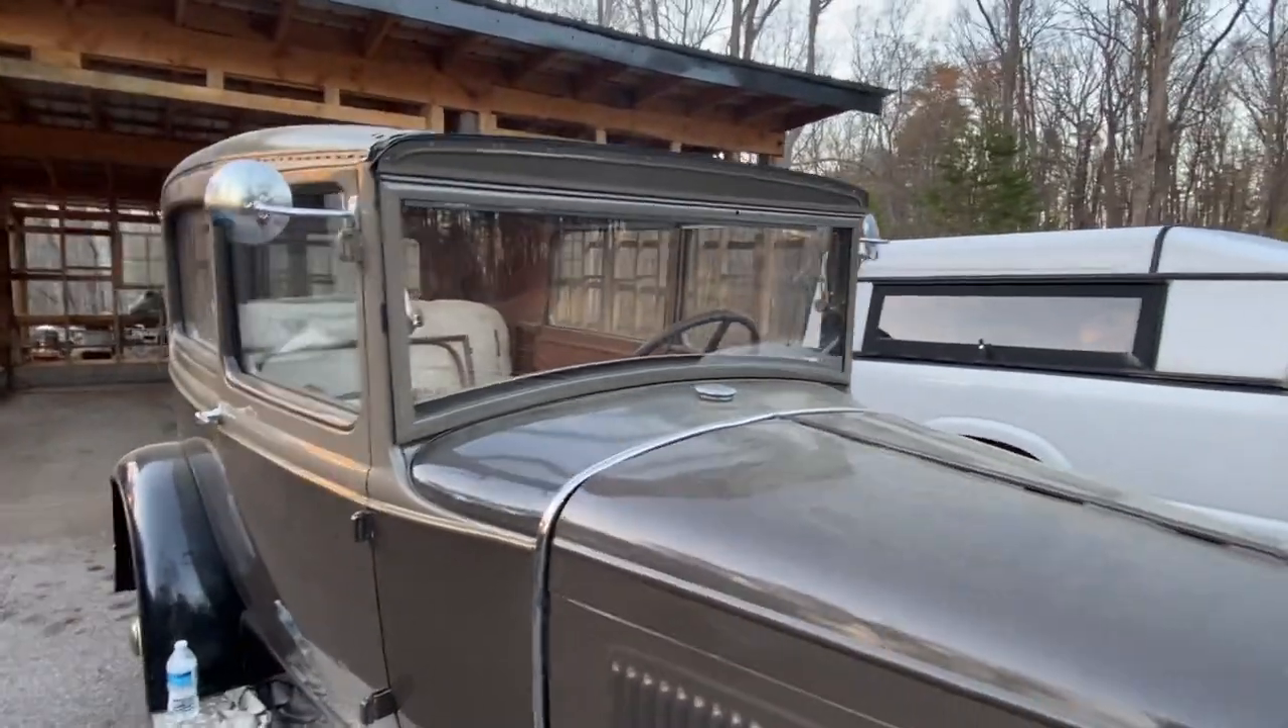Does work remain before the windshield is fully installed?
No.